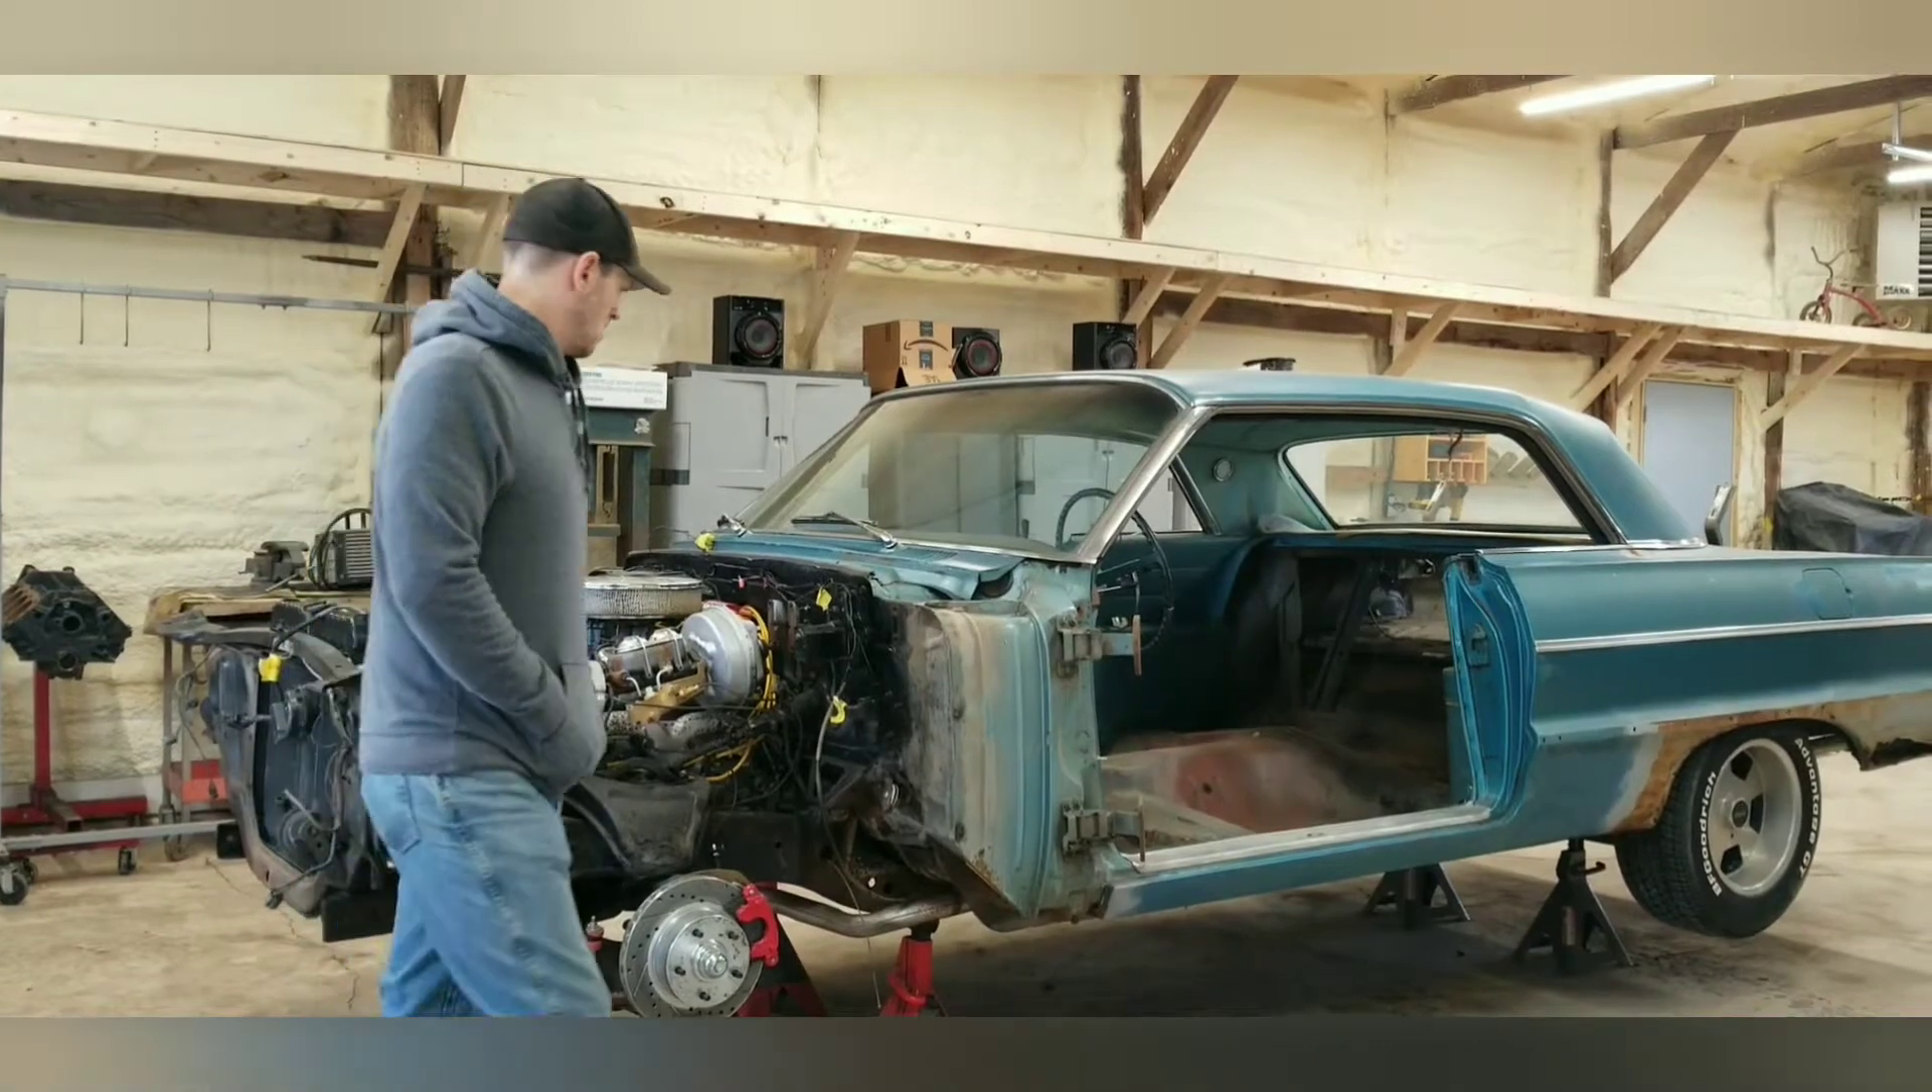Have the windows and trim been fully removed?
No.